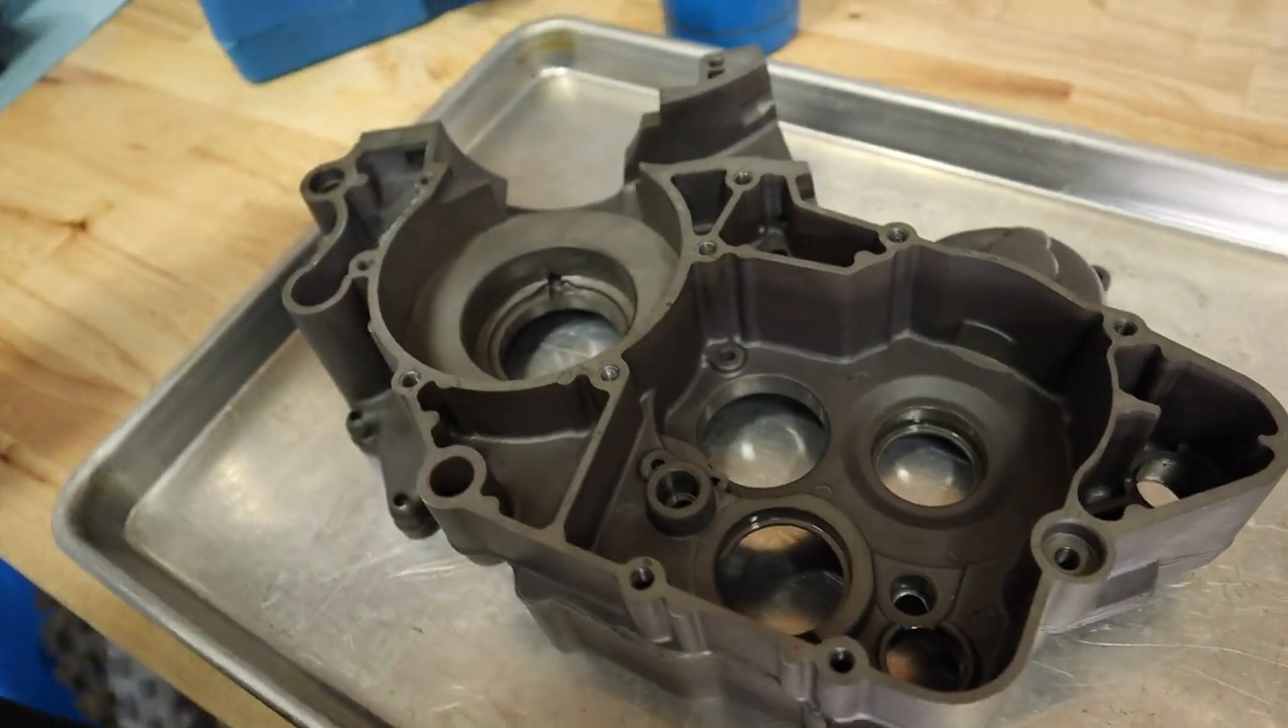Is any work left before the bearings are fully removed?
No.